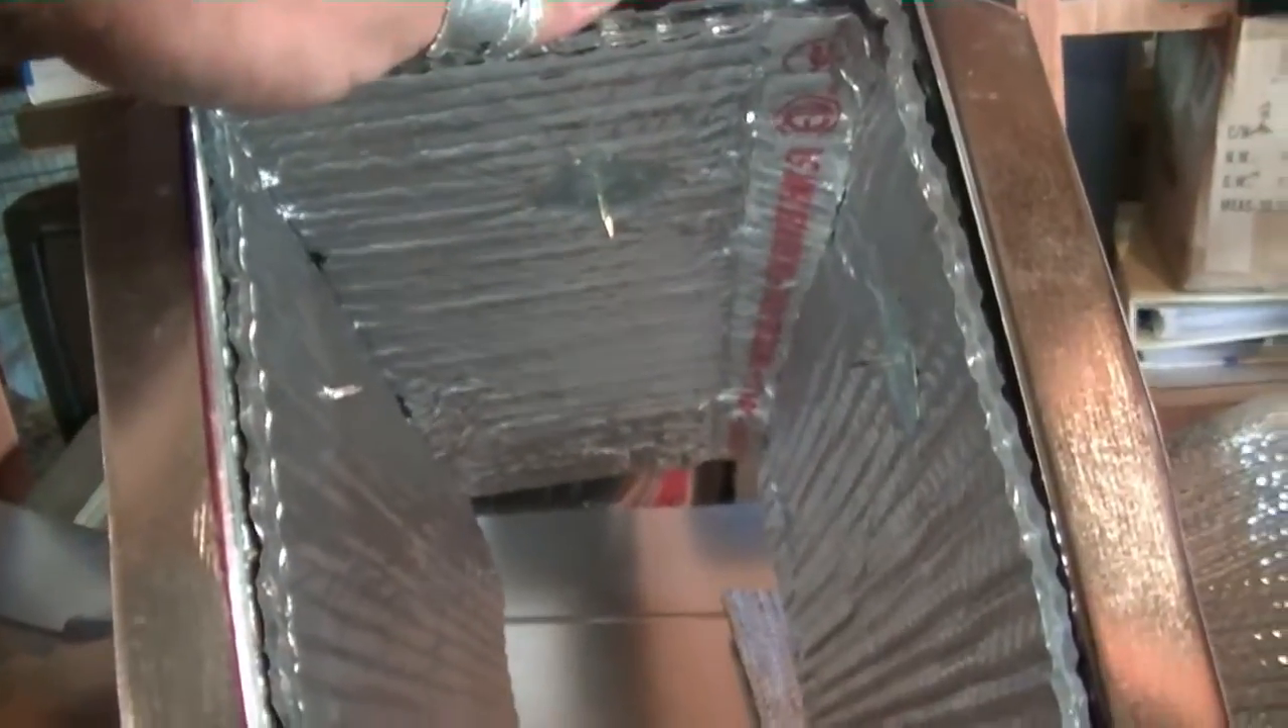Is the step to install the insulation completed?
Yes.